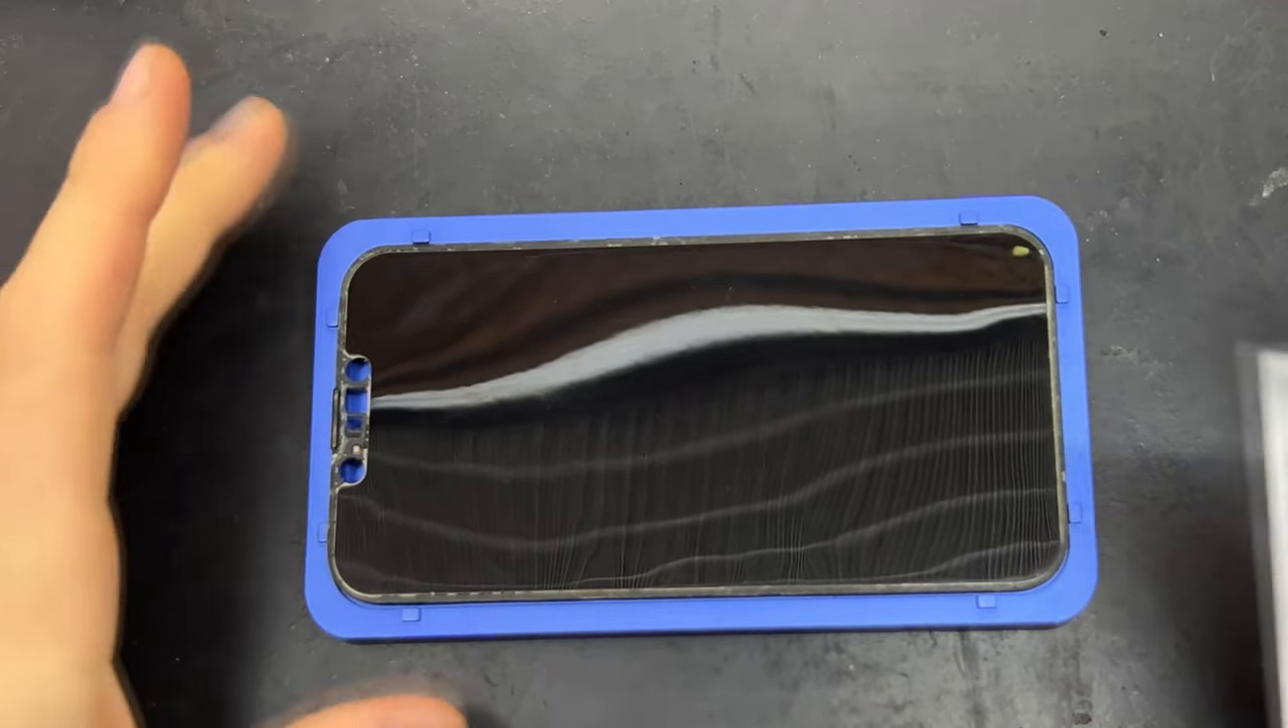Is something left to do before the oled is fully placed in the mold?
No.